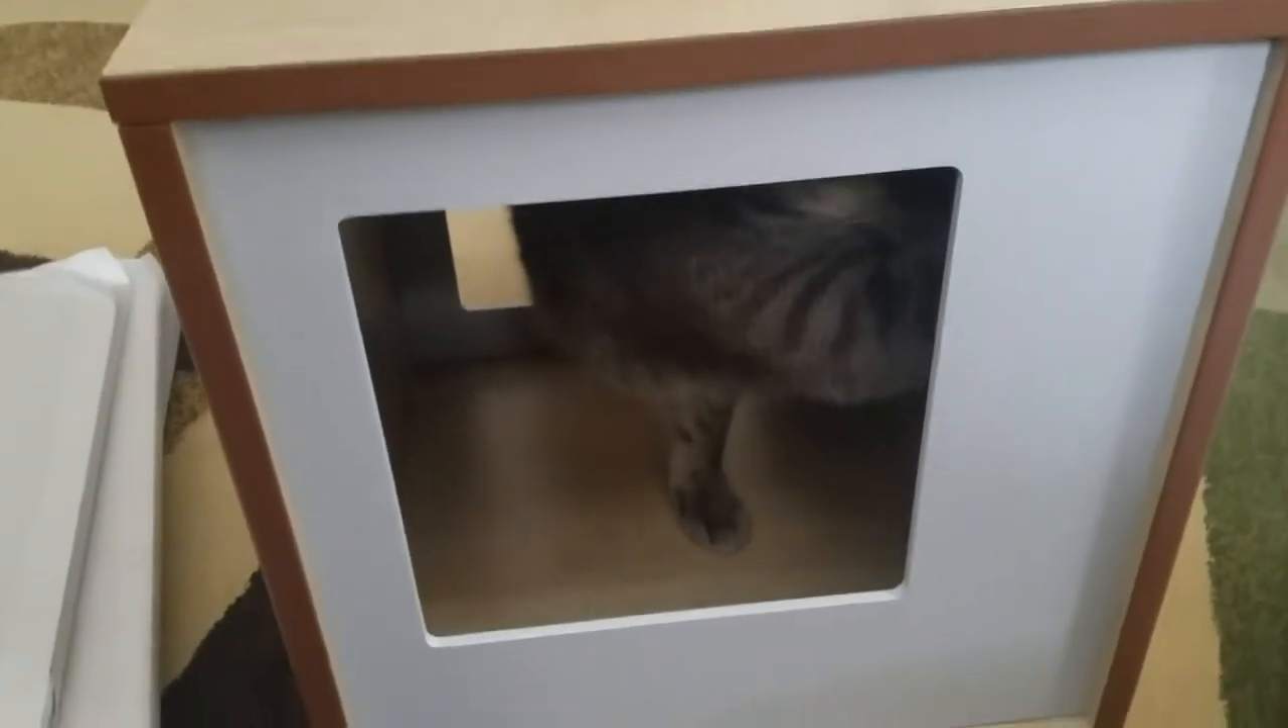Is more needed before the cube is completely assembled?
No.